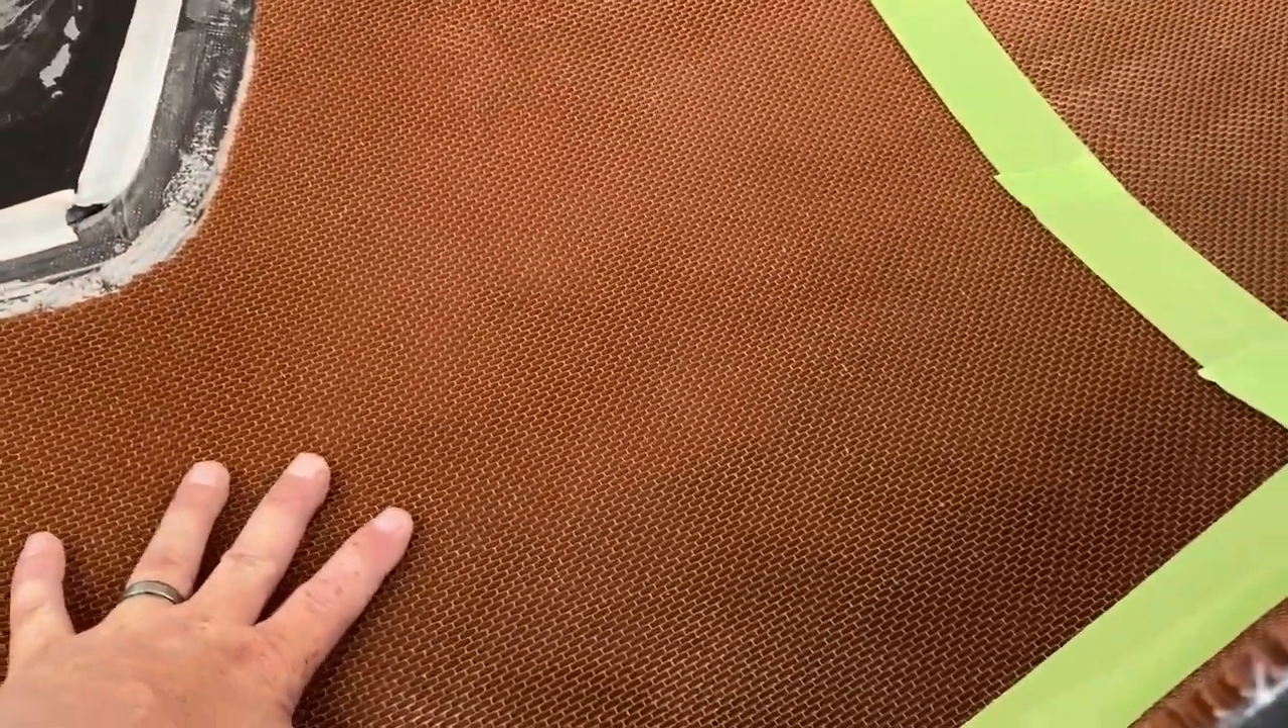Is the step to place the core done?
Yes.